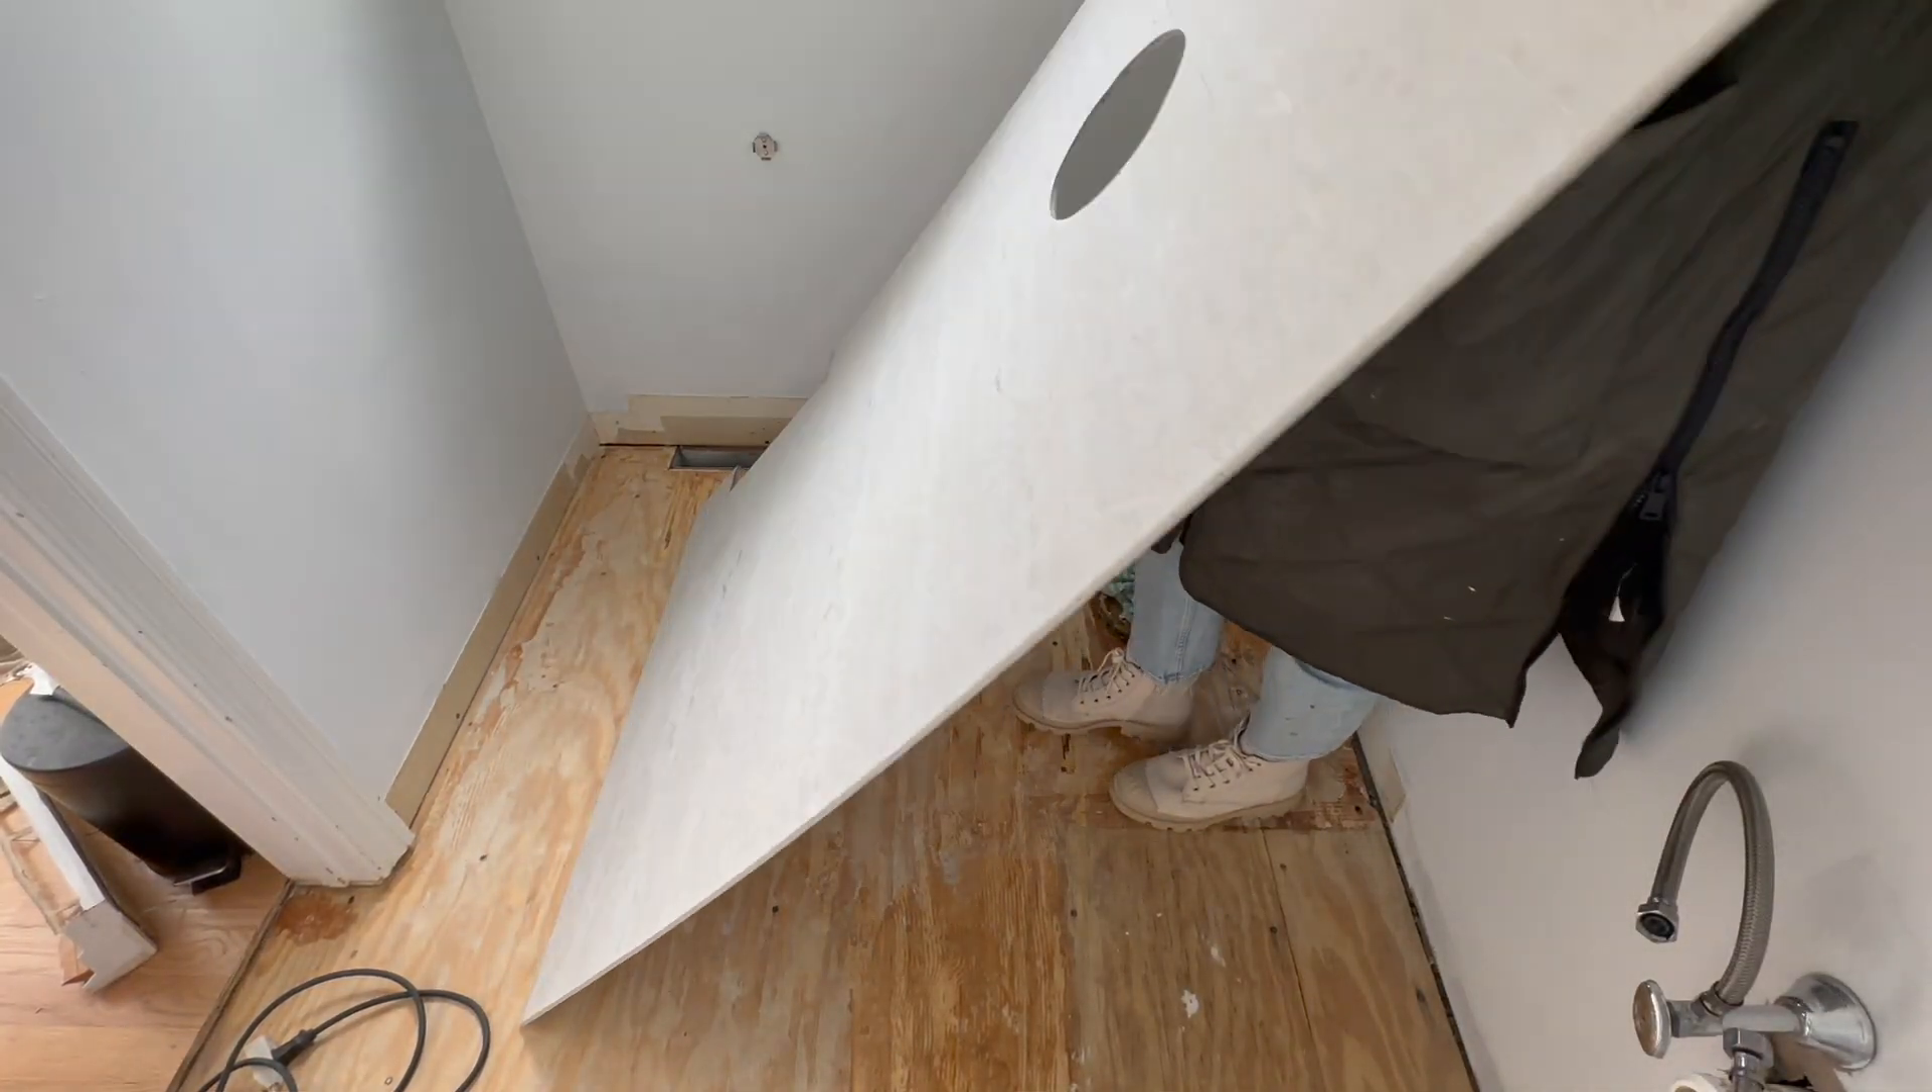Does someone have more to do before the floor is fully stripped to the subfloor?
No.